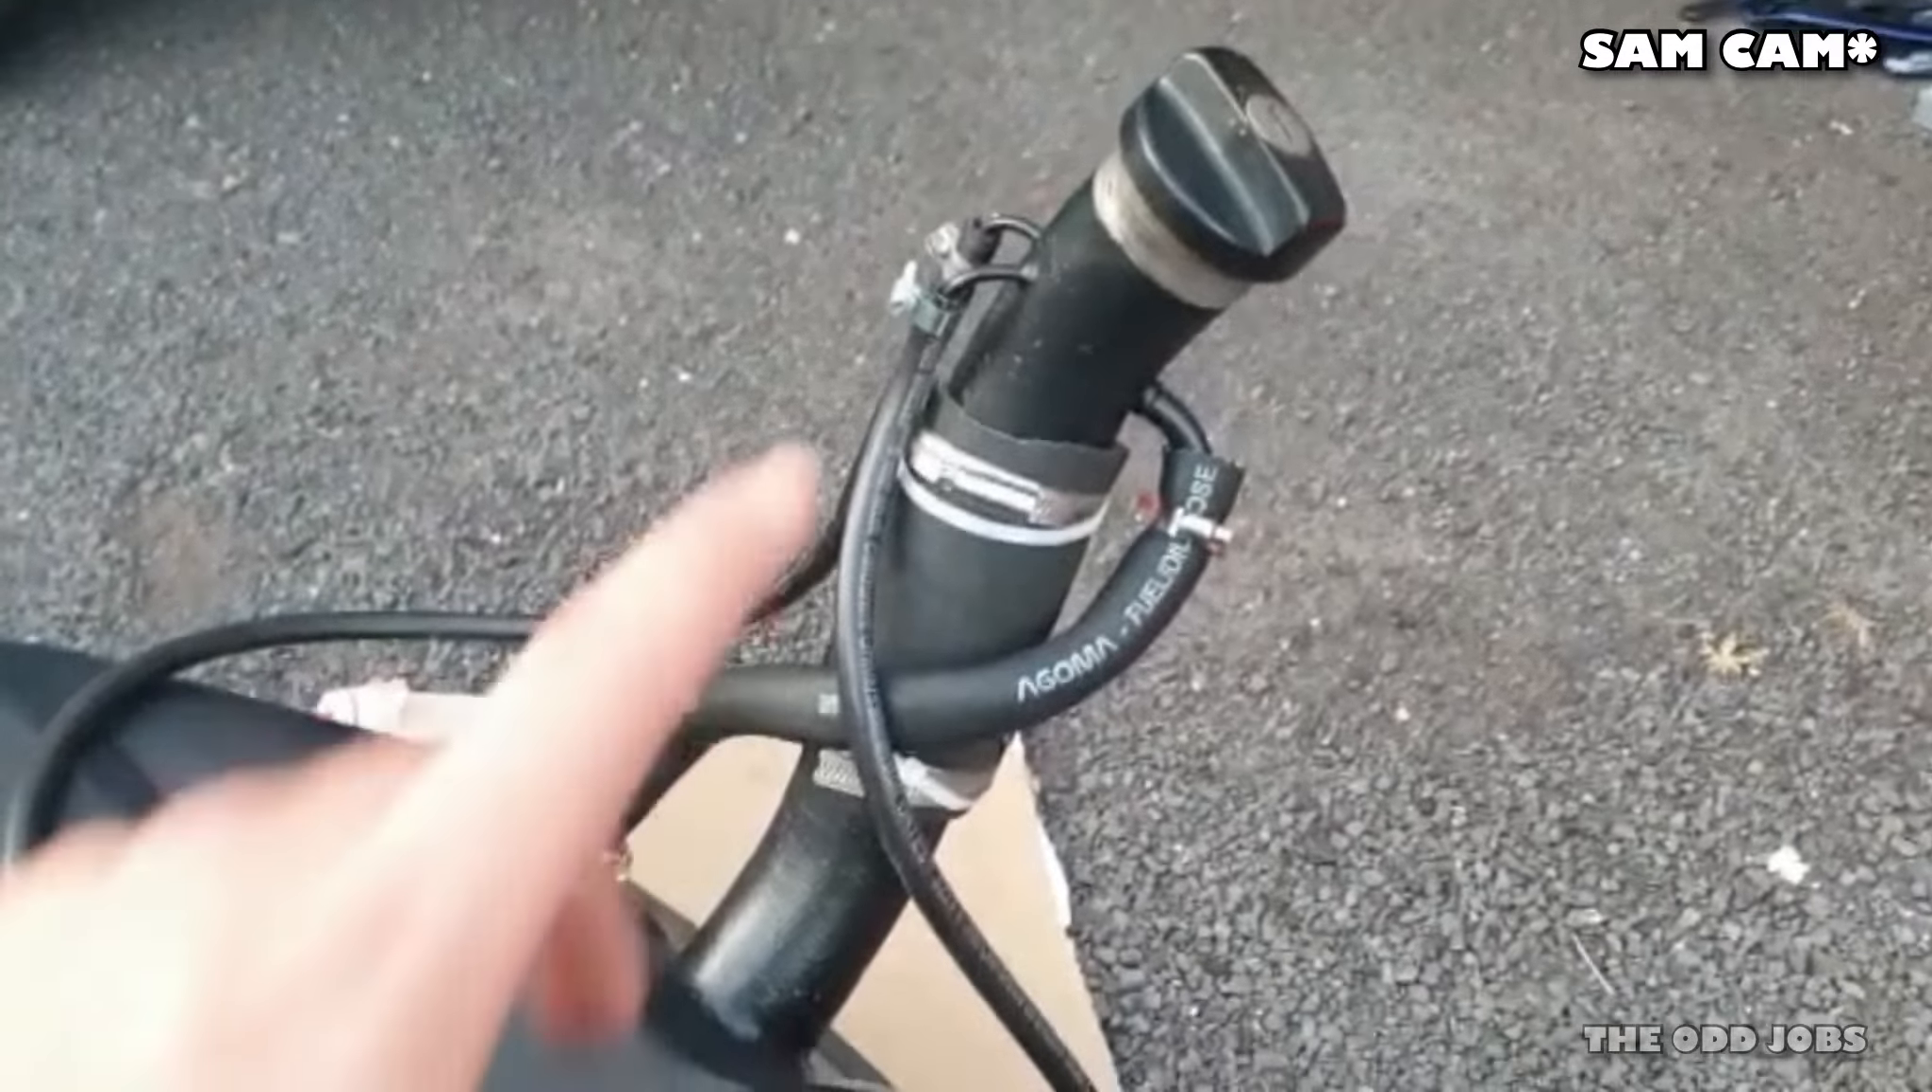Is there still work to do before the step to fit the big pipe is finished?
No.